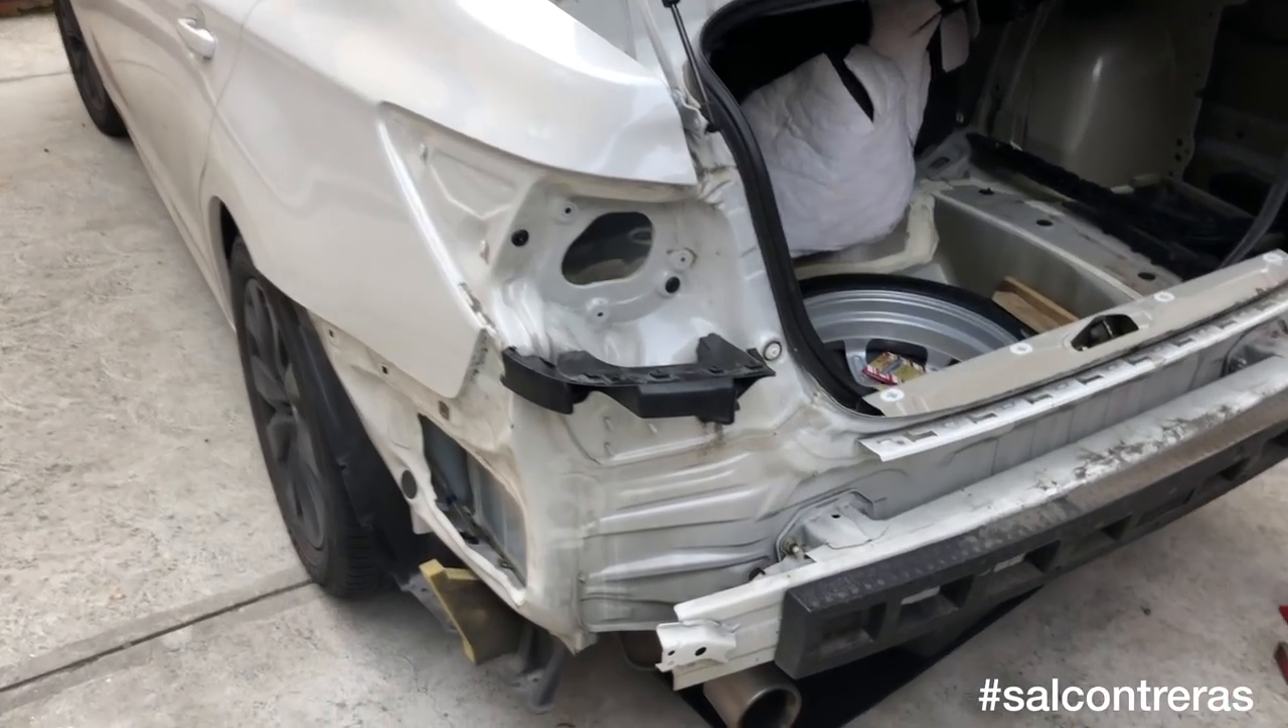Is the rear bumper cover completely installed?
No.